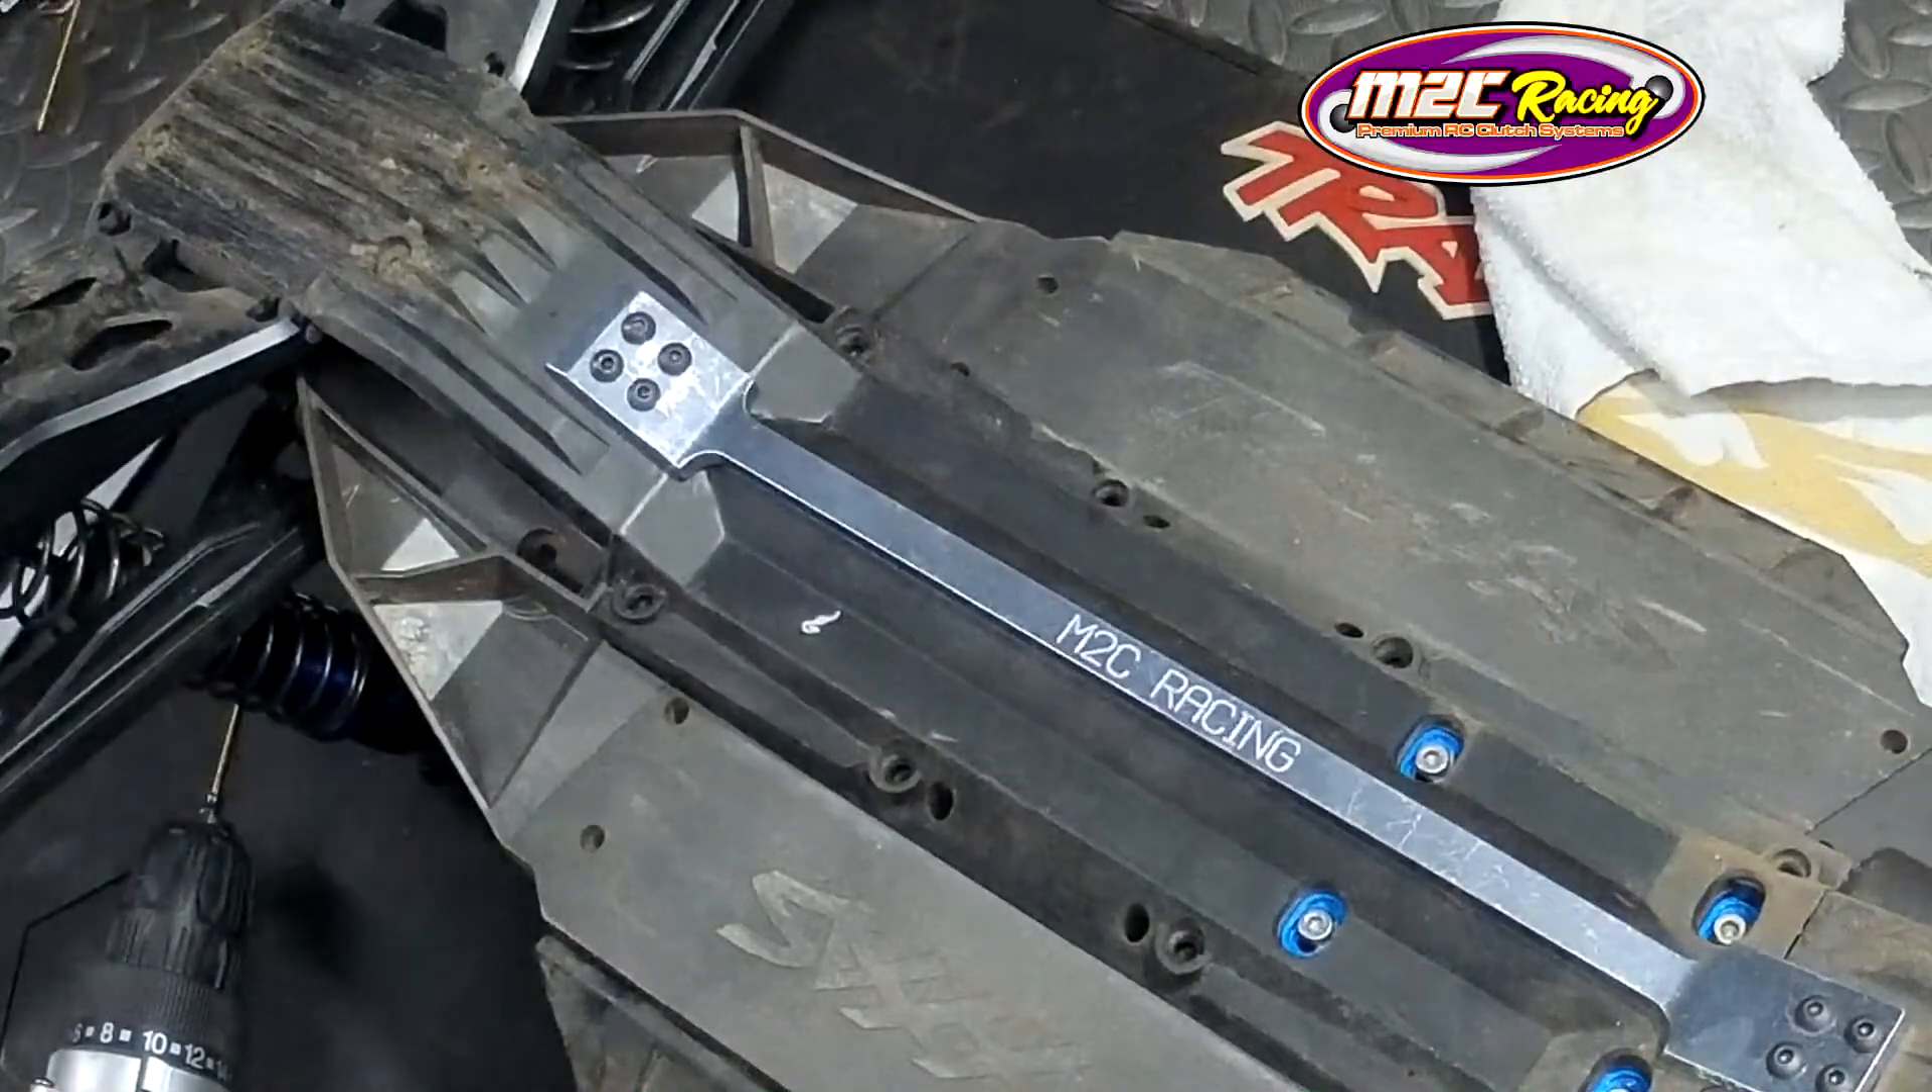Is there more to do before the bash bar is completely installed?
No.